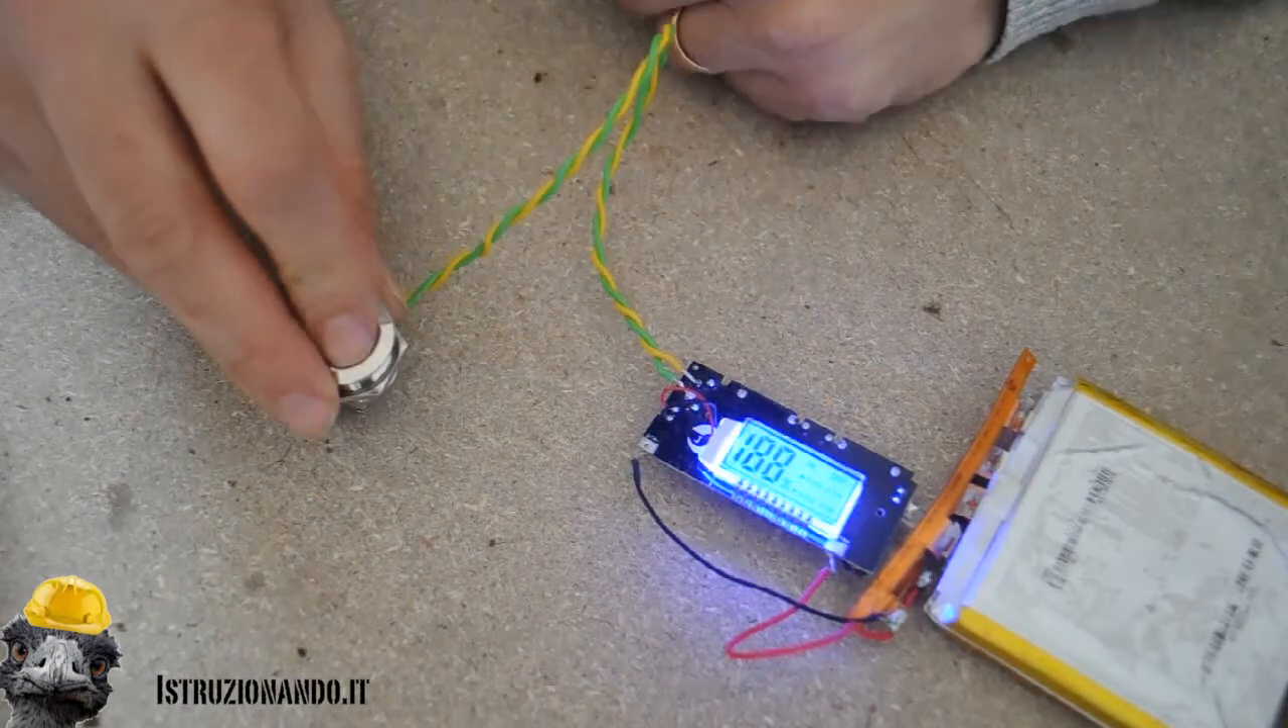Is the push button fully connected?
Yes.